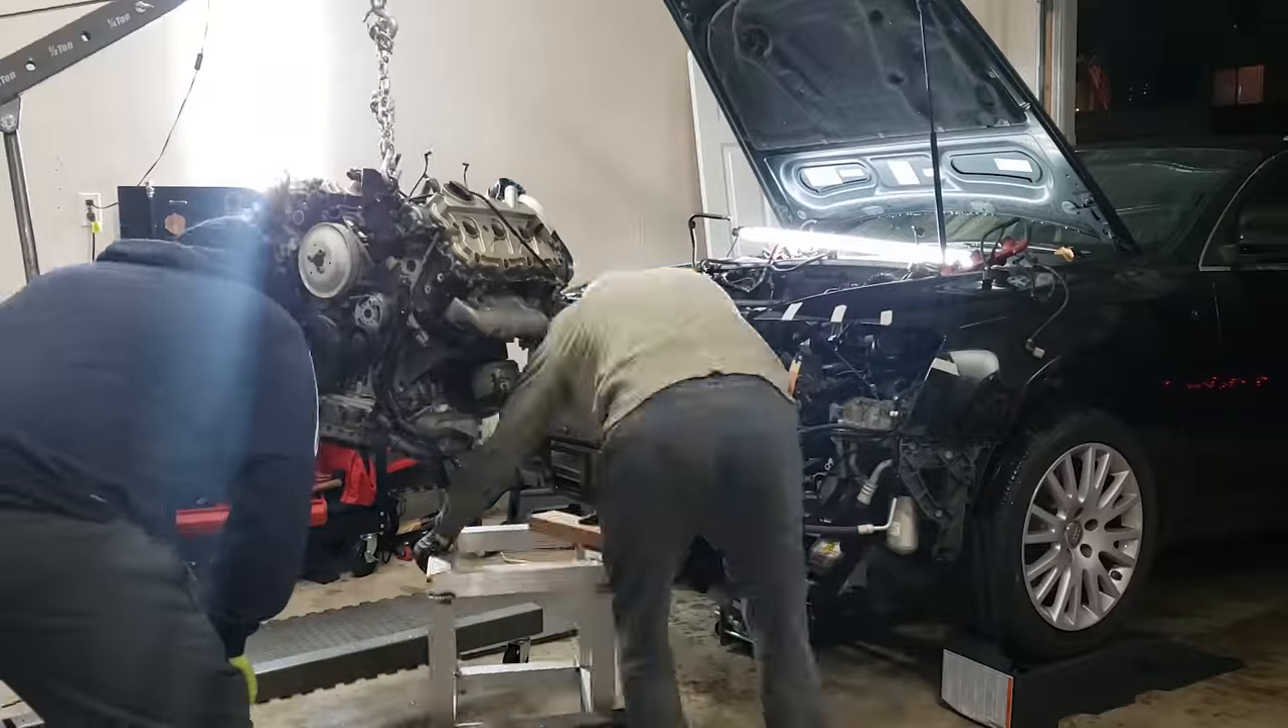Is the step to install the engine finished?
No.